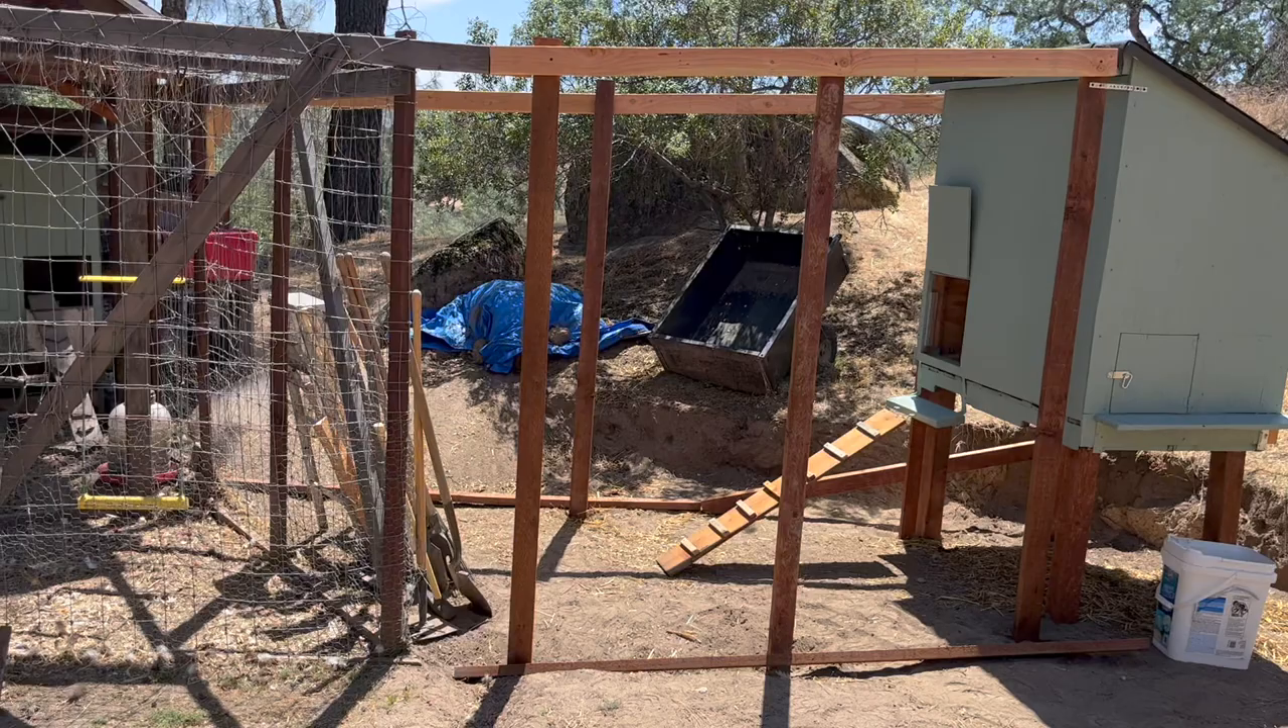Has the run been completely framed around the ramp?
Yes.